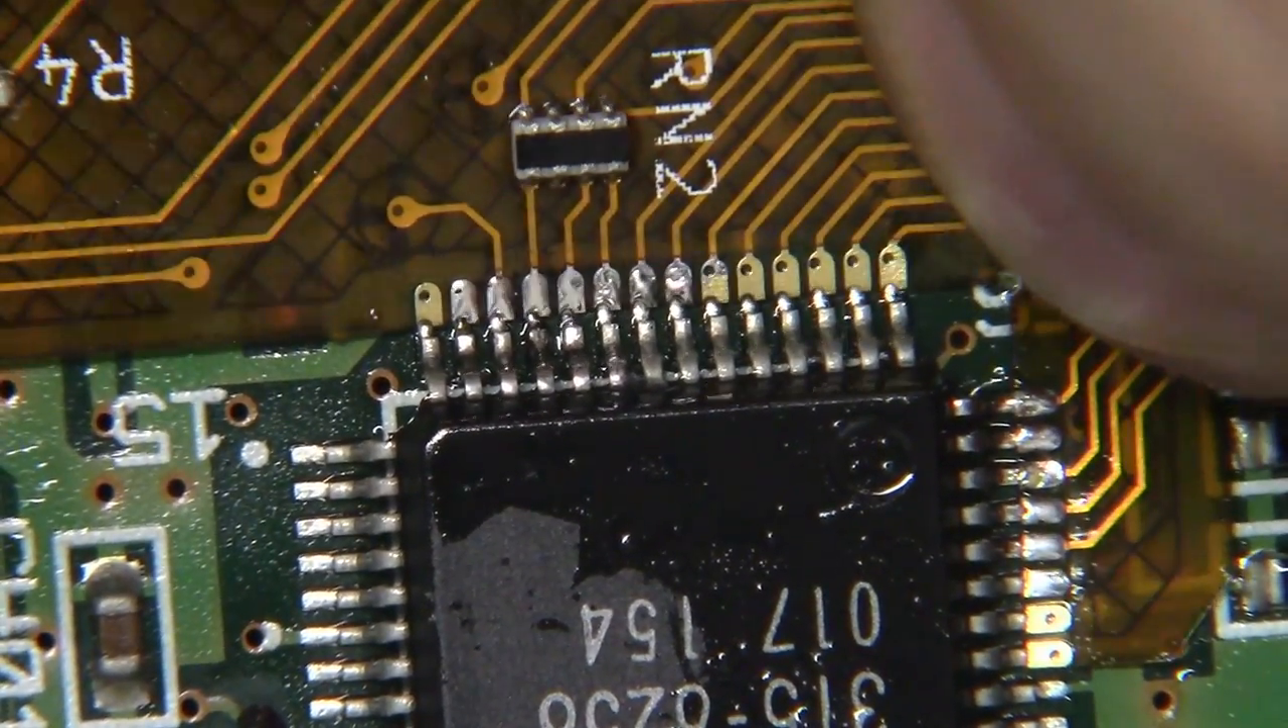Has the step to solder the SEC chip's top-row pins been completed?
No.